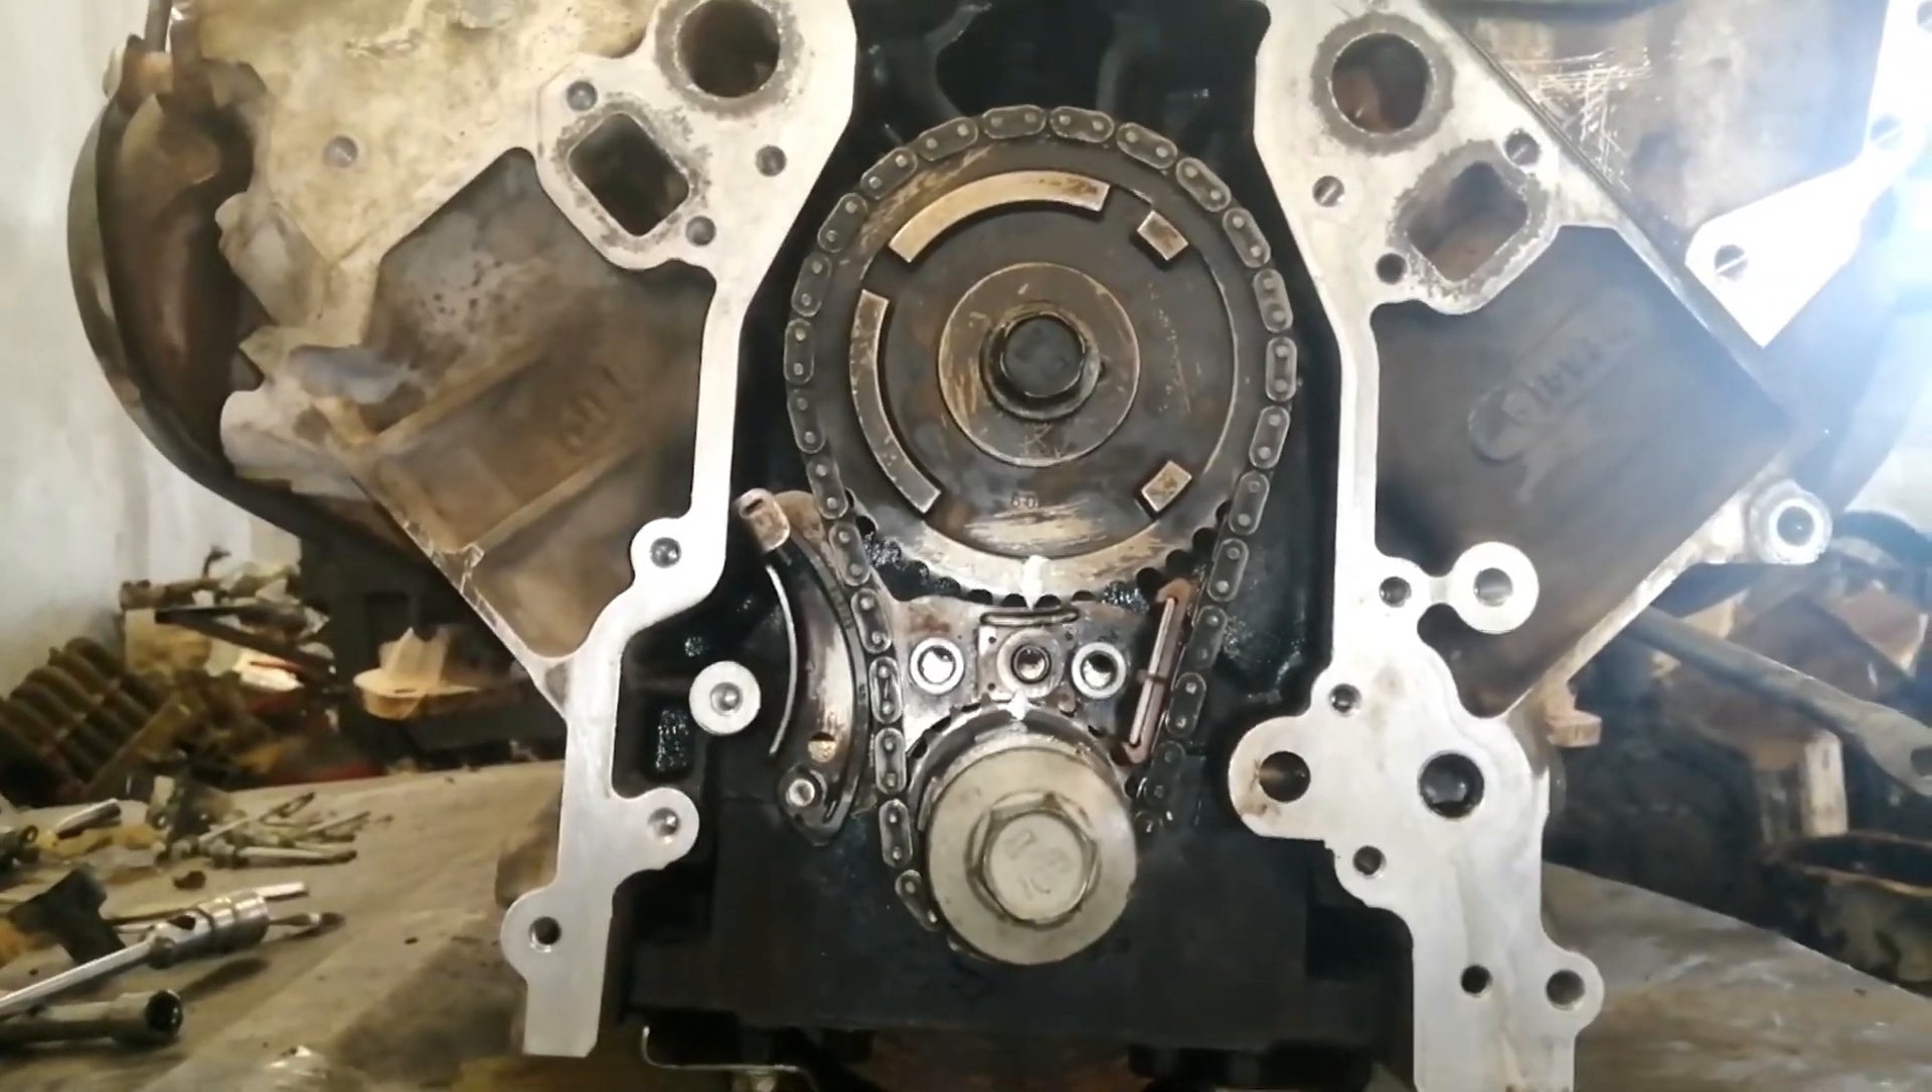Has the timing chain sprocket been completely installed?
Yes.